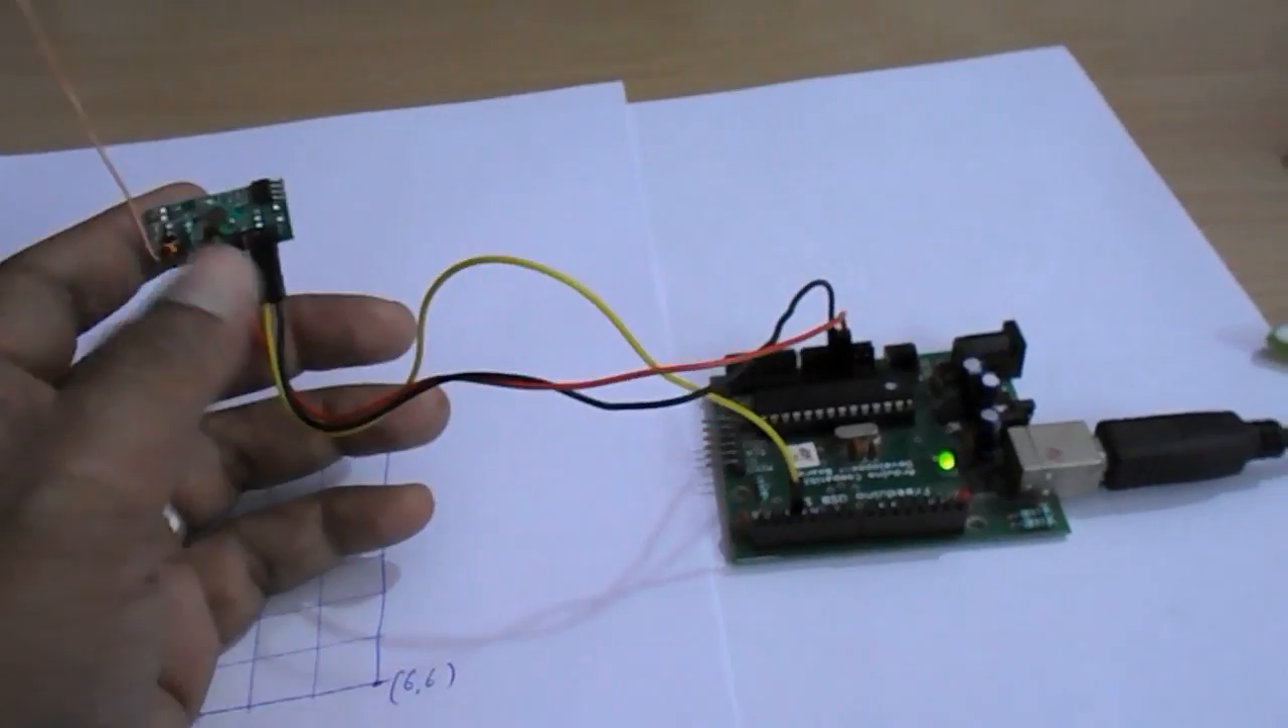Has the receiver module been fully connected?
Yes.